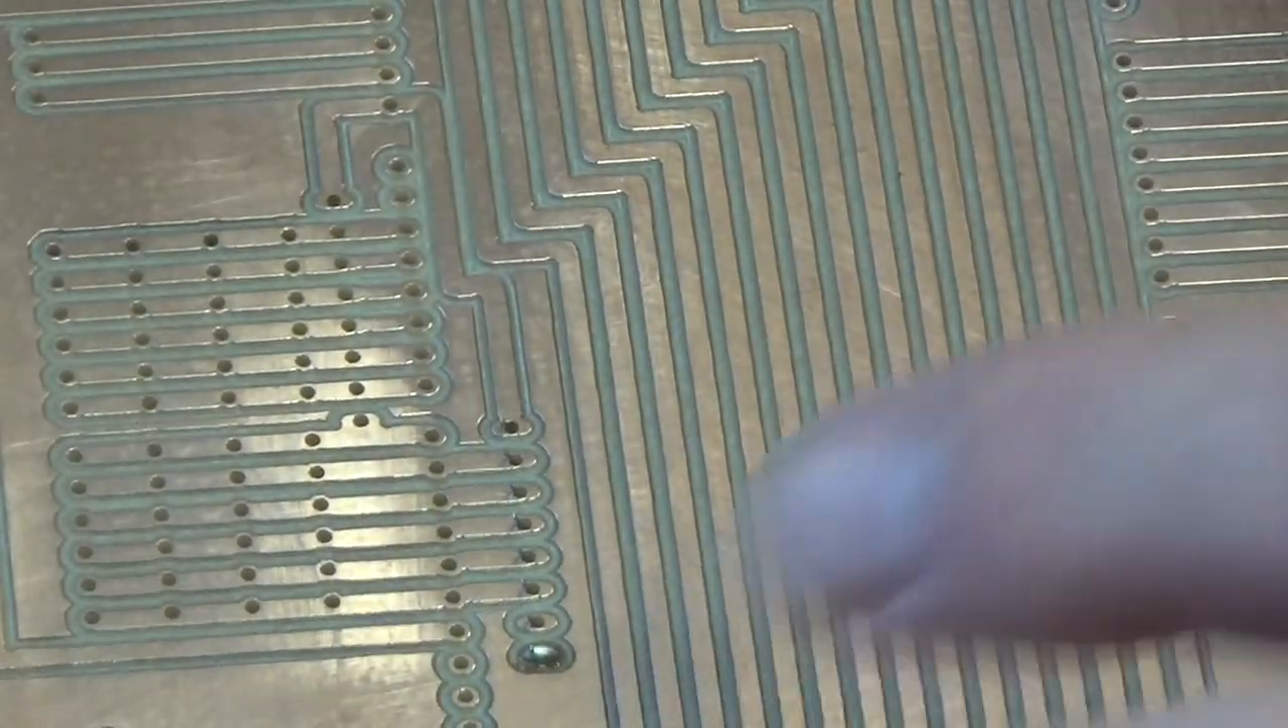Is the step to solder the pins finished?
No.